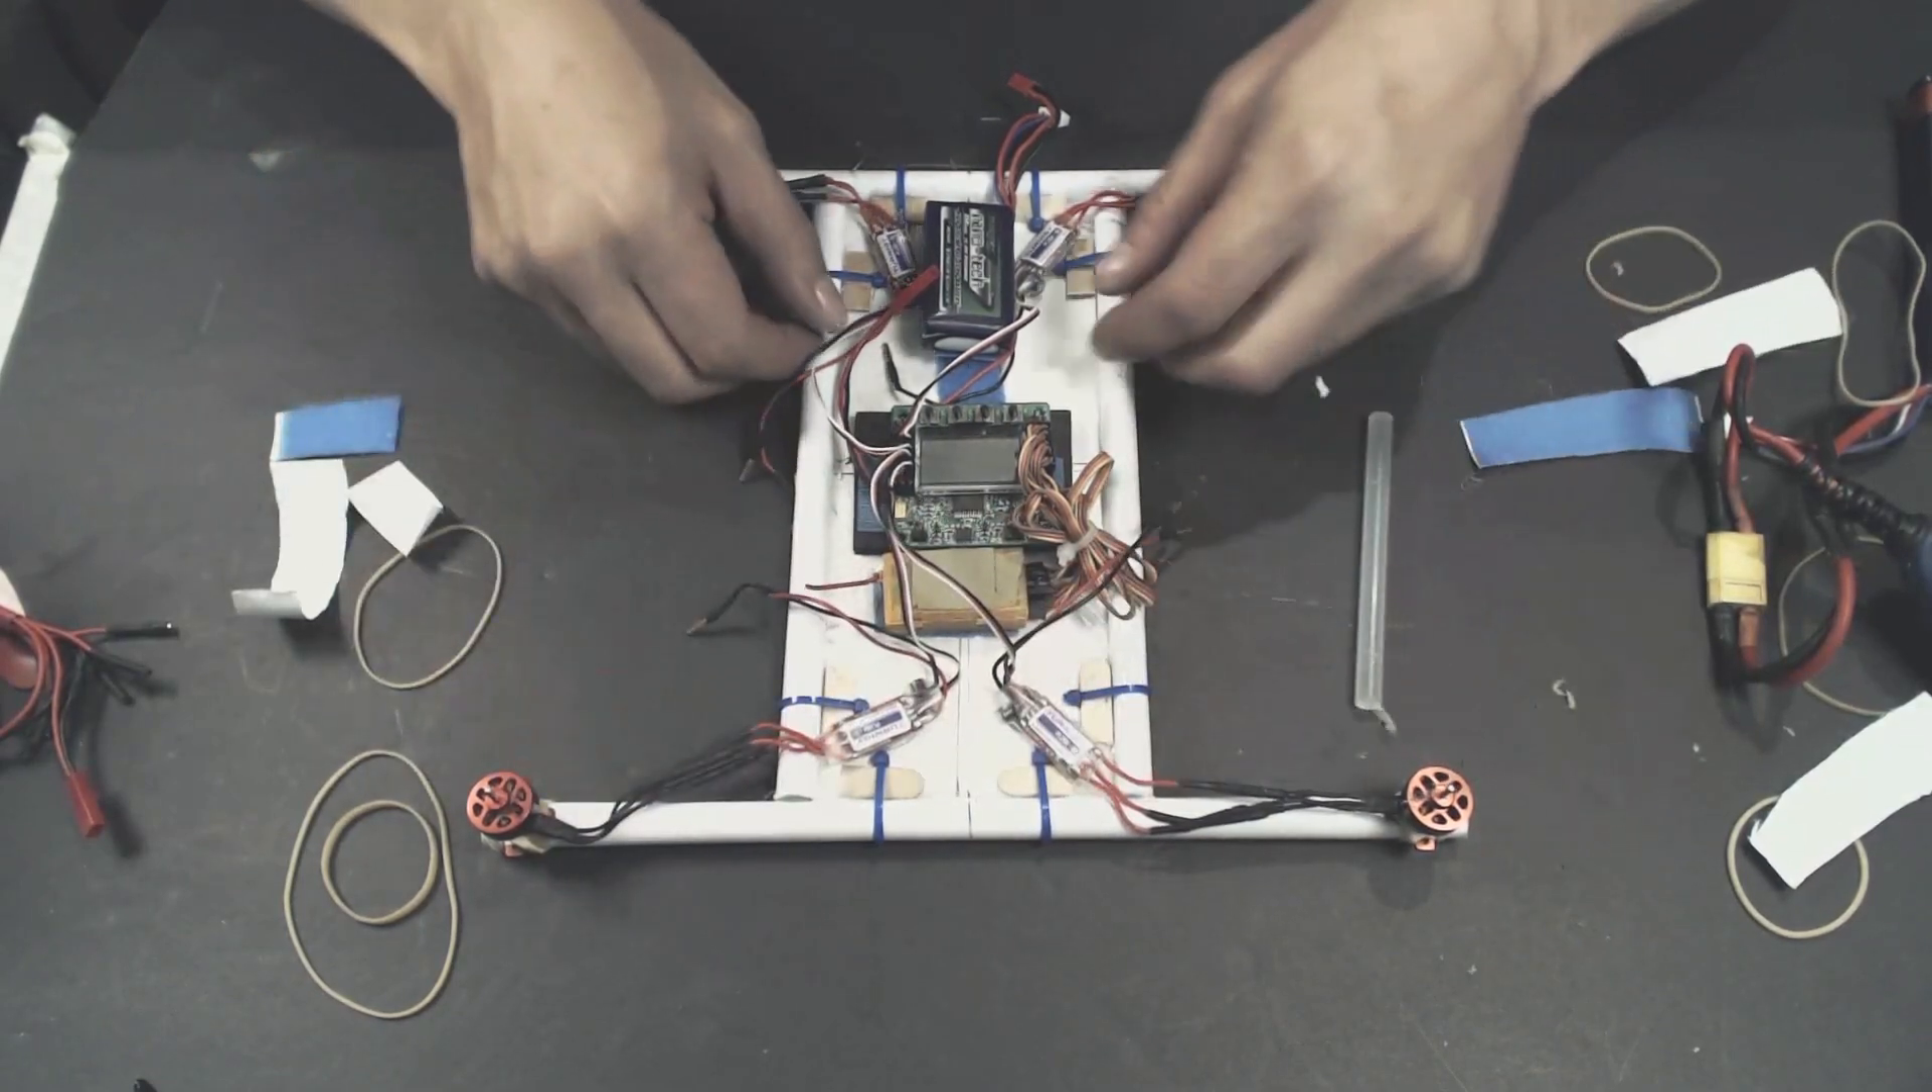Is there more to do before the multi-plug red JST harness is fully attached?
Yes.